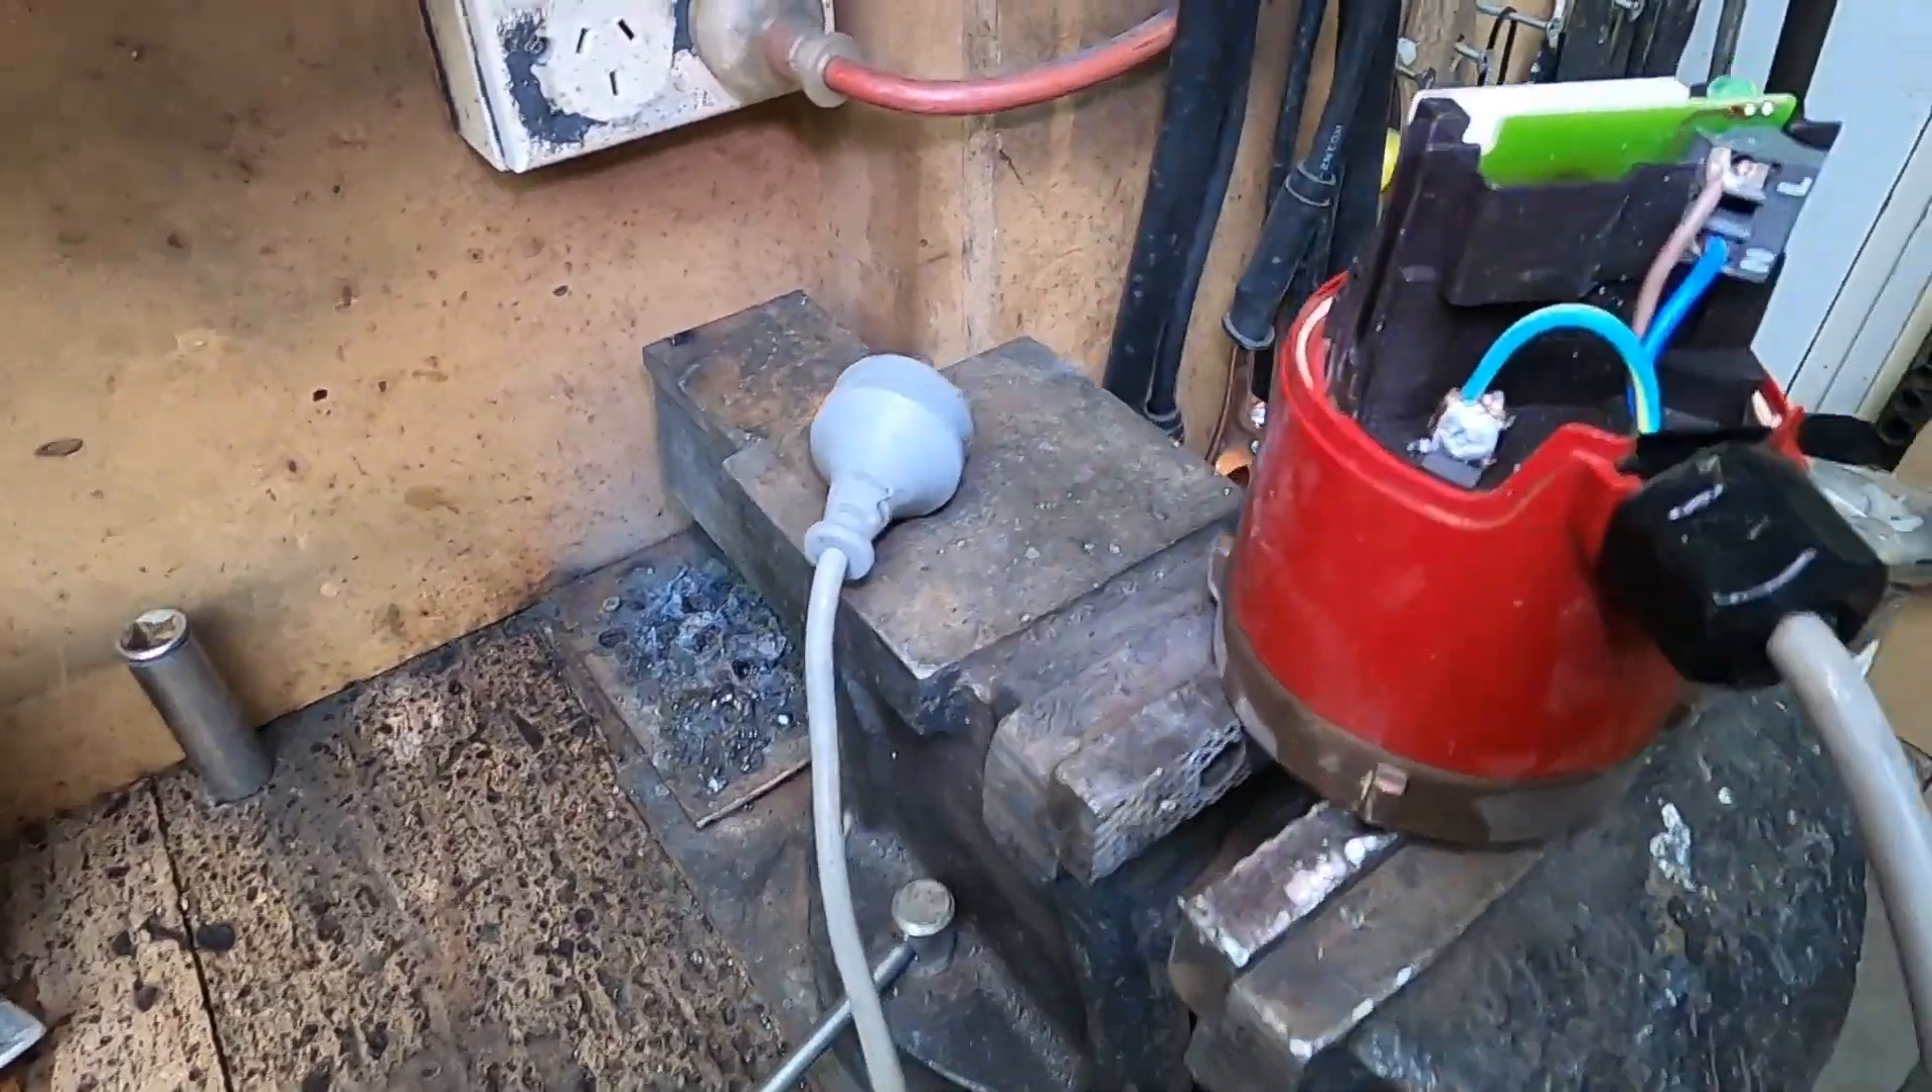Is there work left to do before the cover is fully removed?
No.